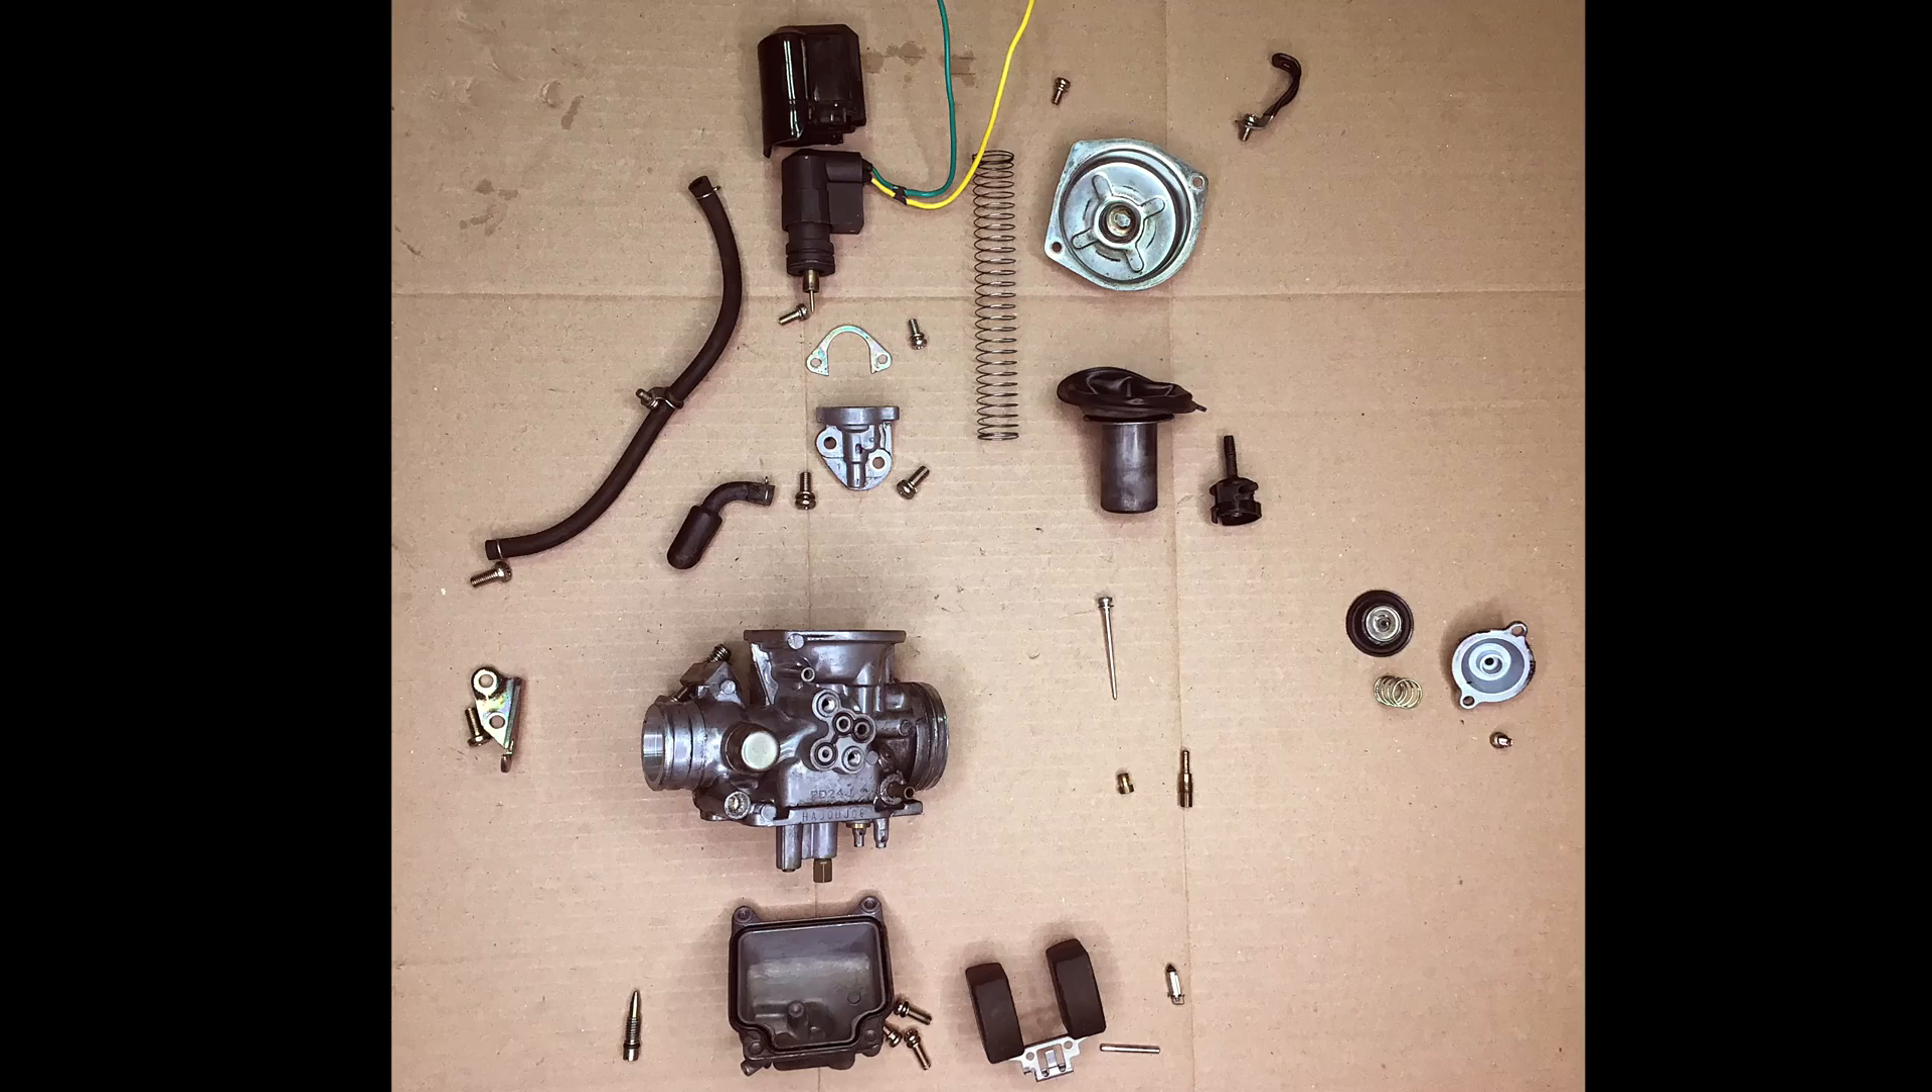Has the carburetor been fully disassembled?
Yes.